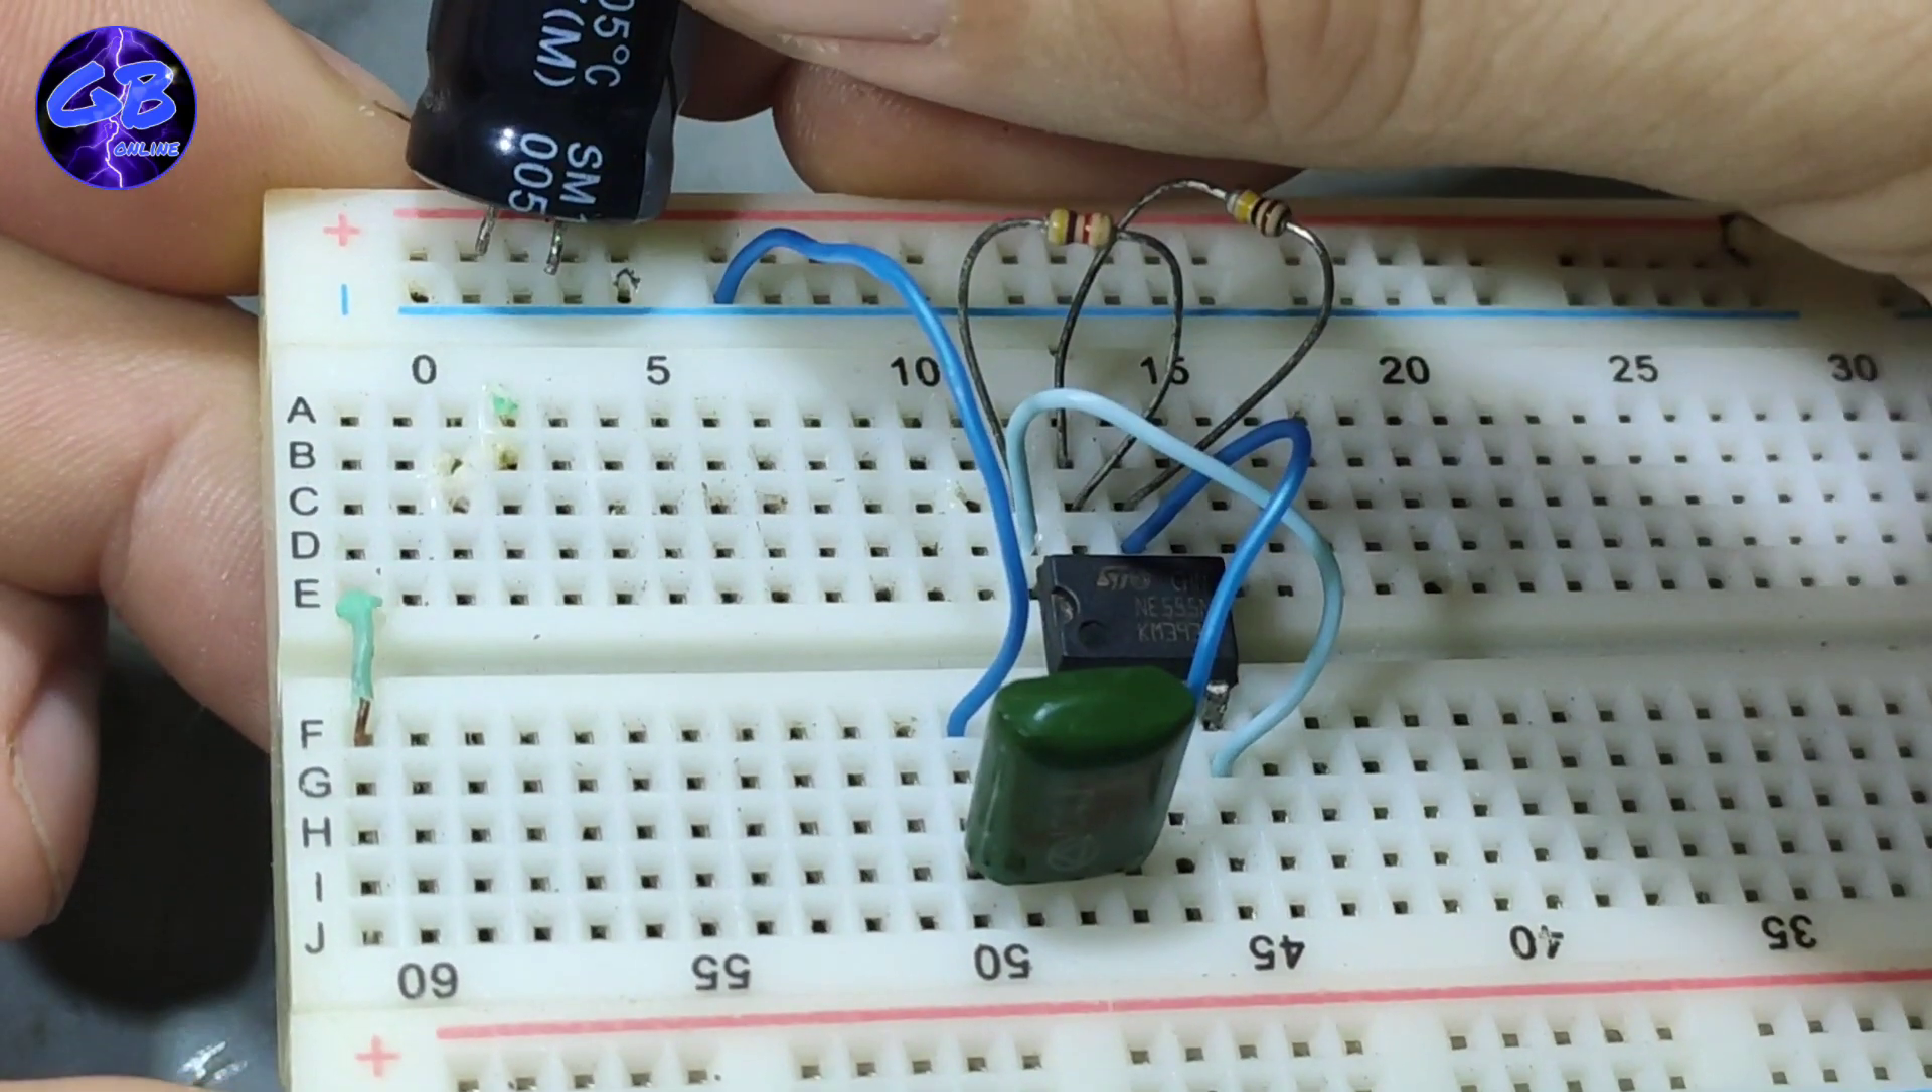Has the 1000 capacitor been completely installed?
No.